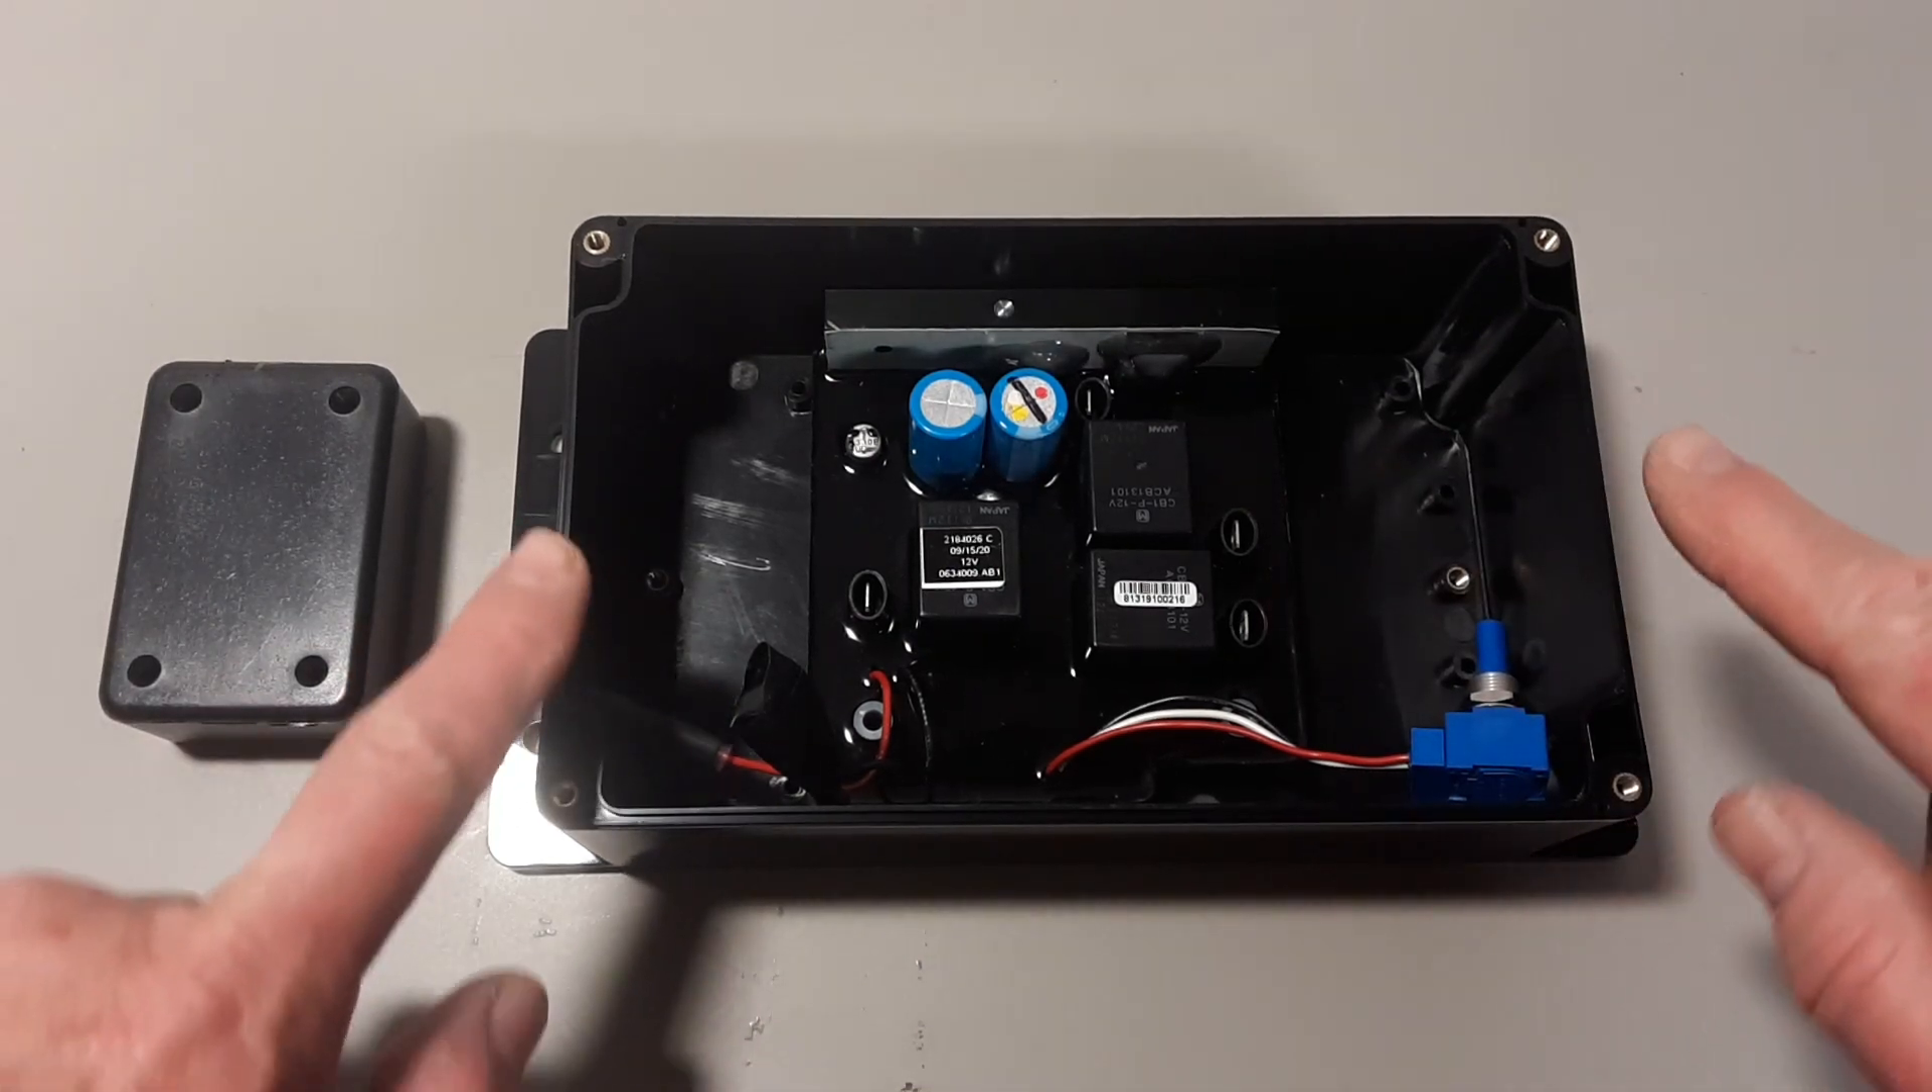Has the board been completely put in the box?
Yes.